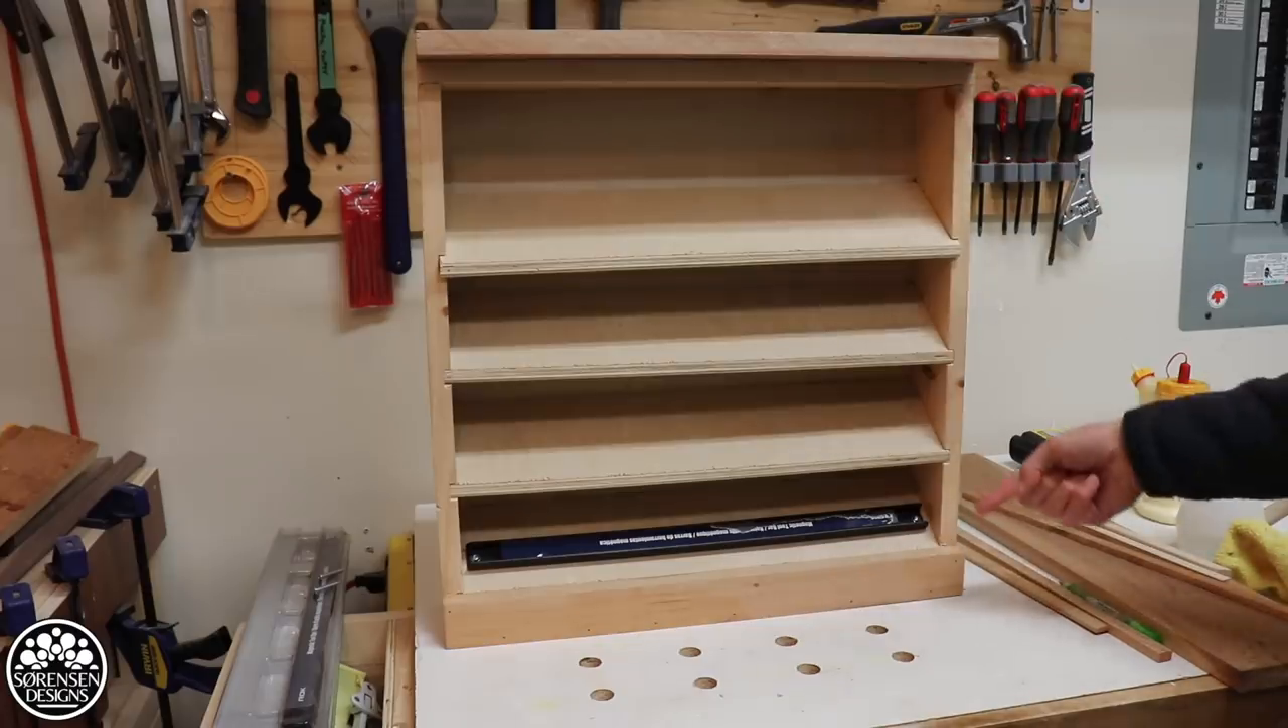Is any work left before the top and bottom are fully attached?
No.